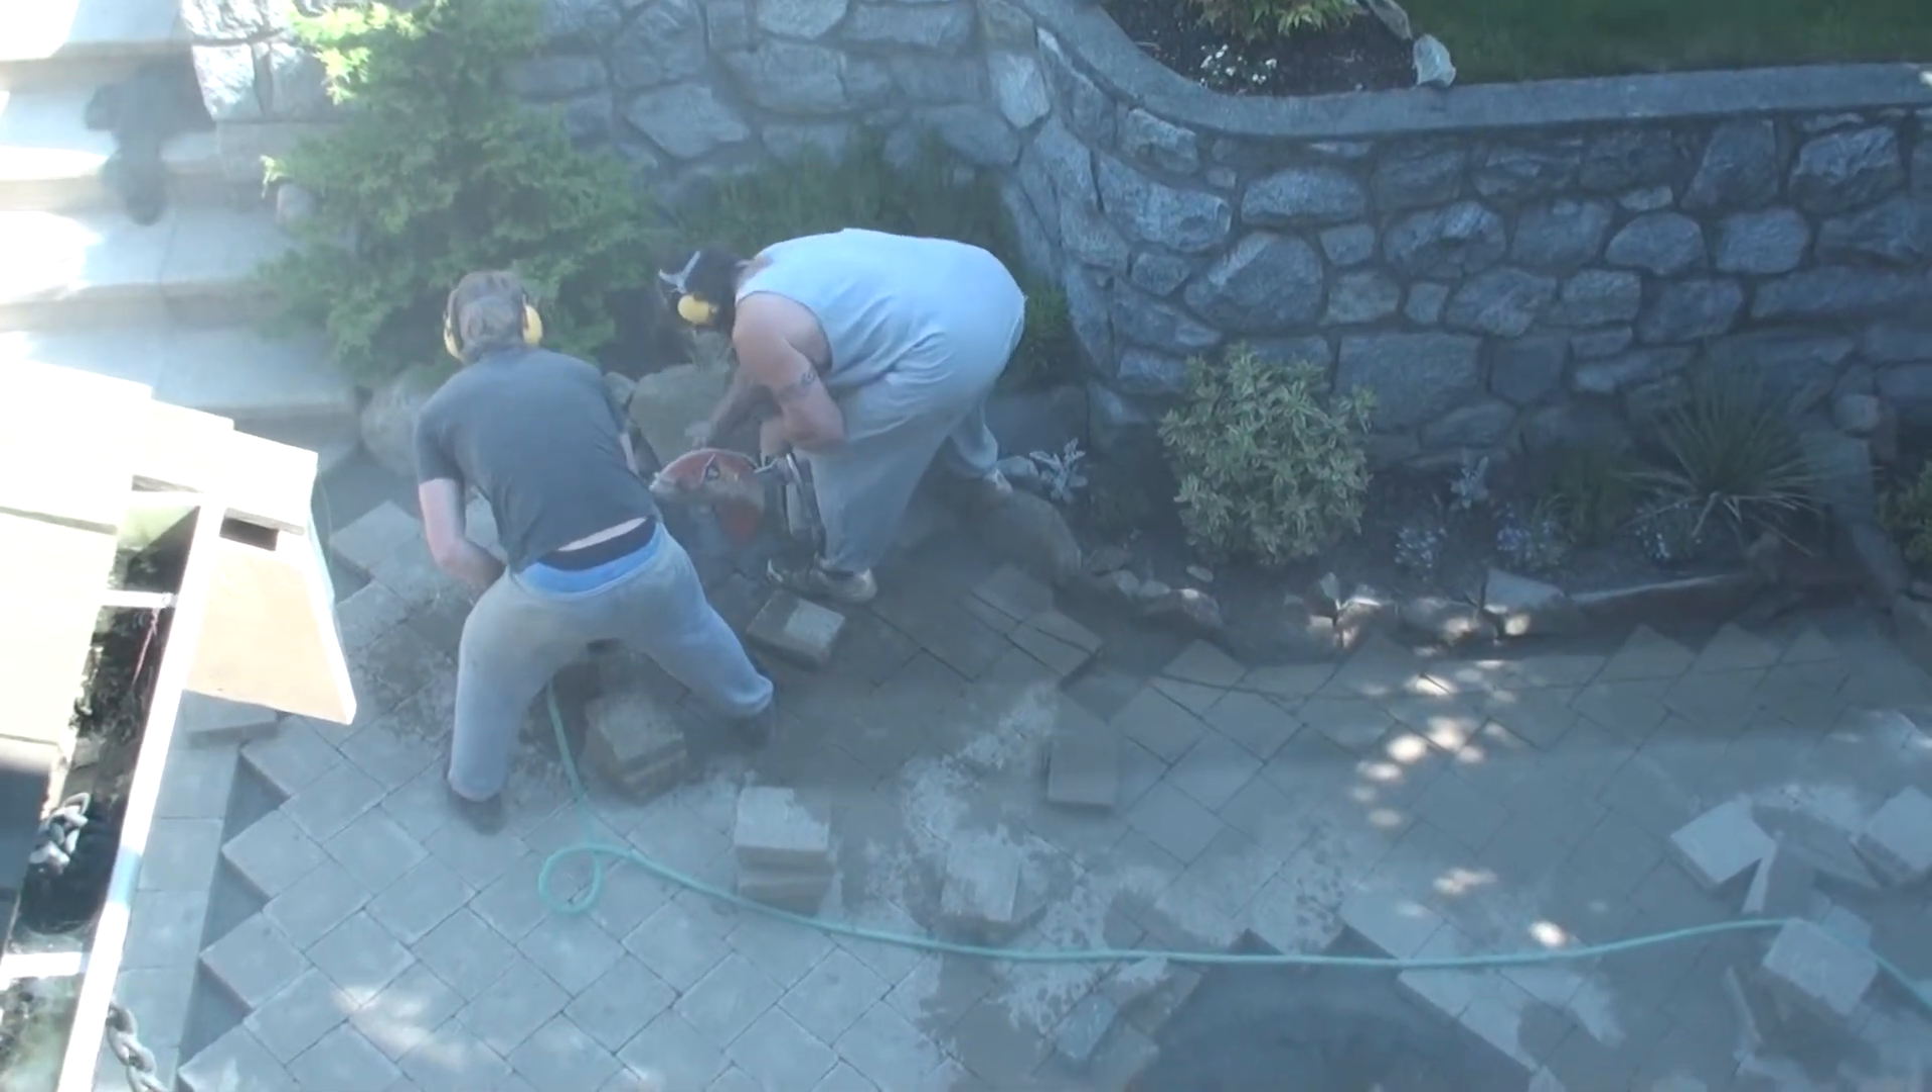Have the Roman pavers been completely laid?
No.